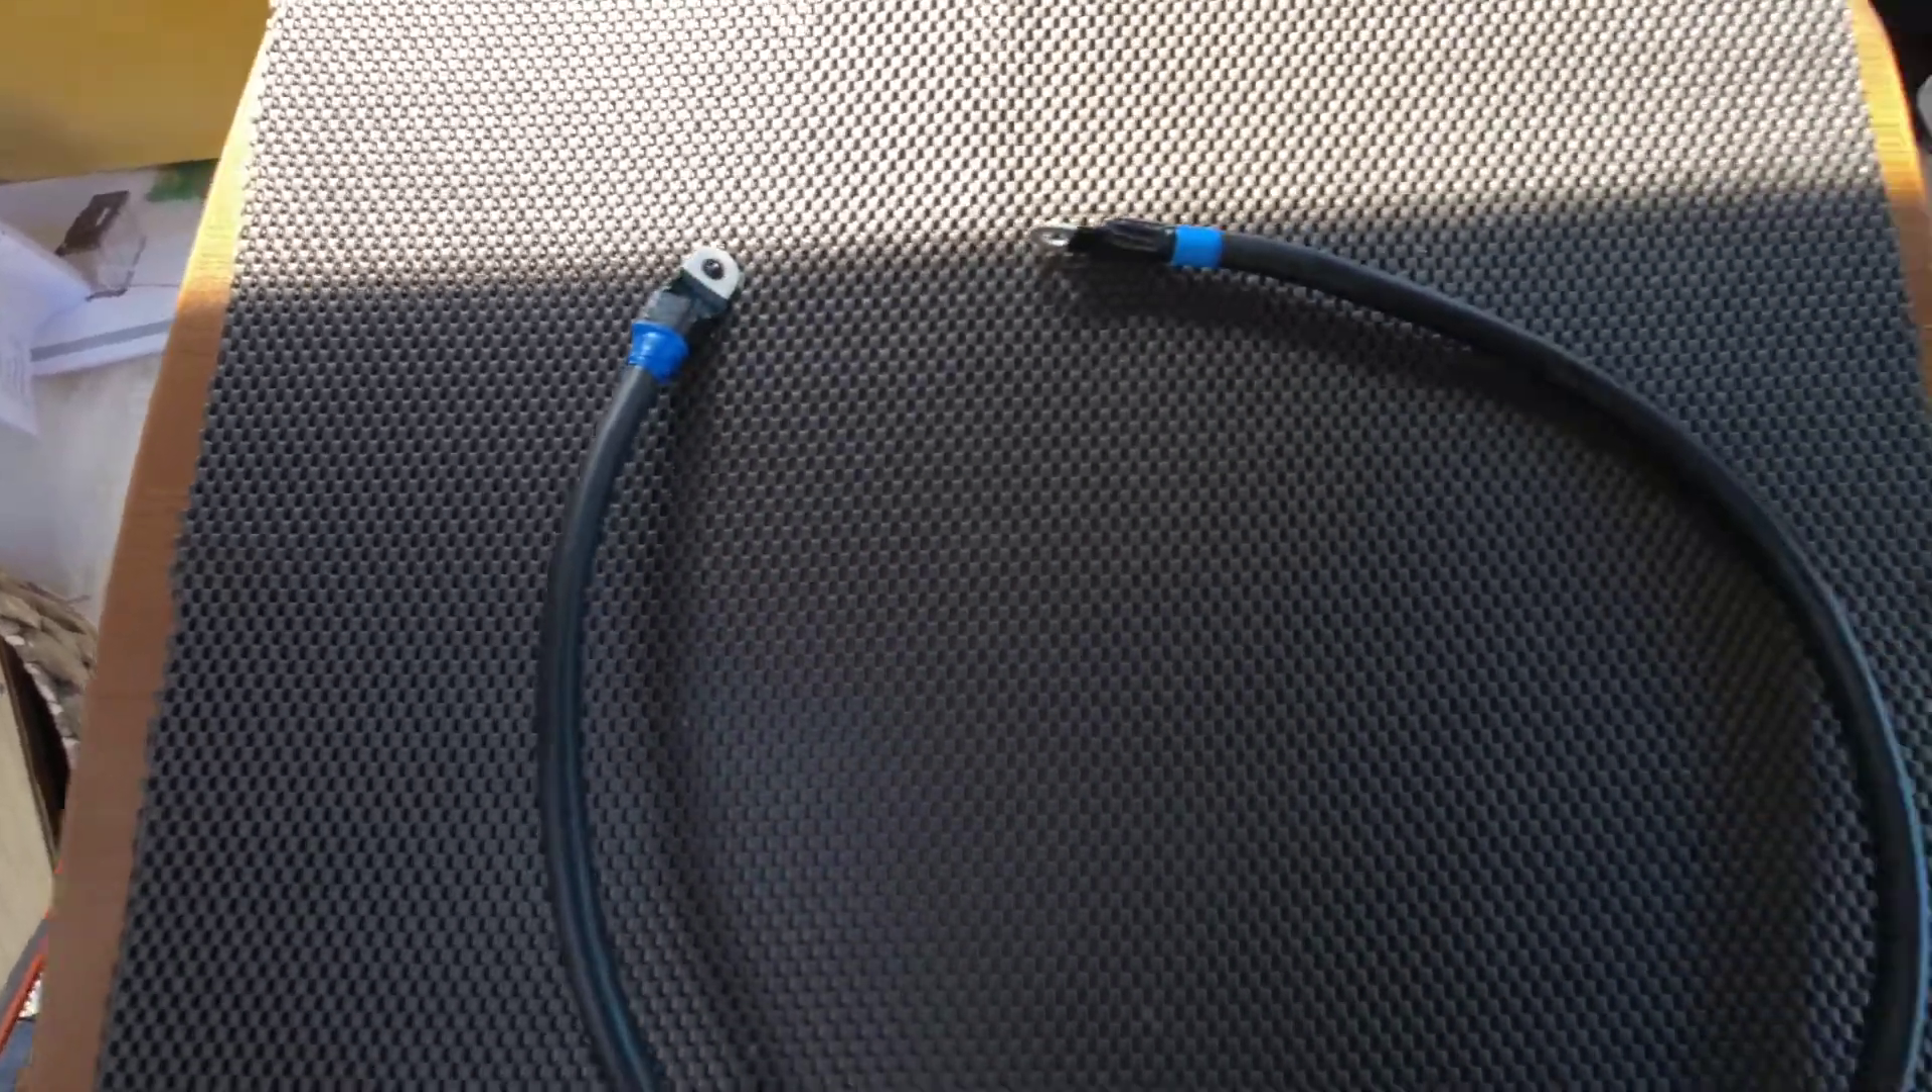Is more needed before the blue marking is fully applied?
No.